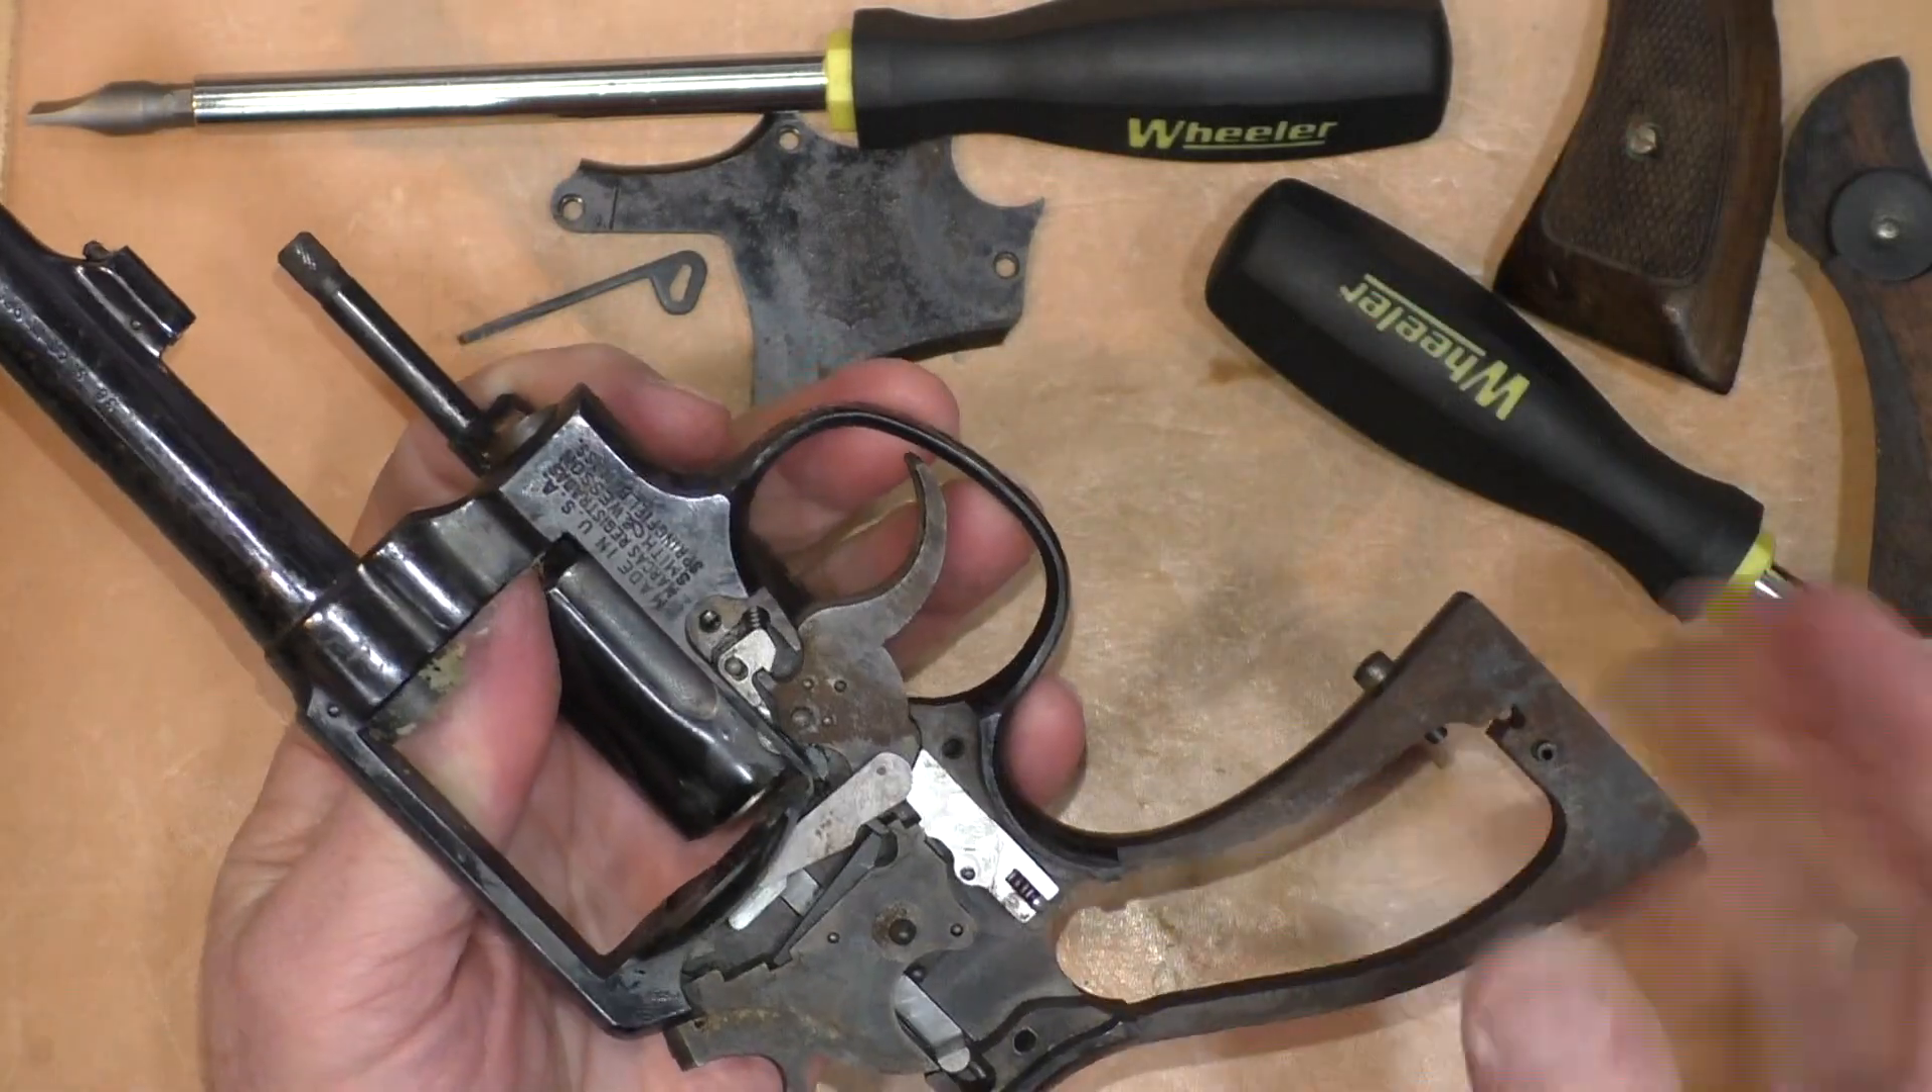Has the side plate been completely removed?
Yes.